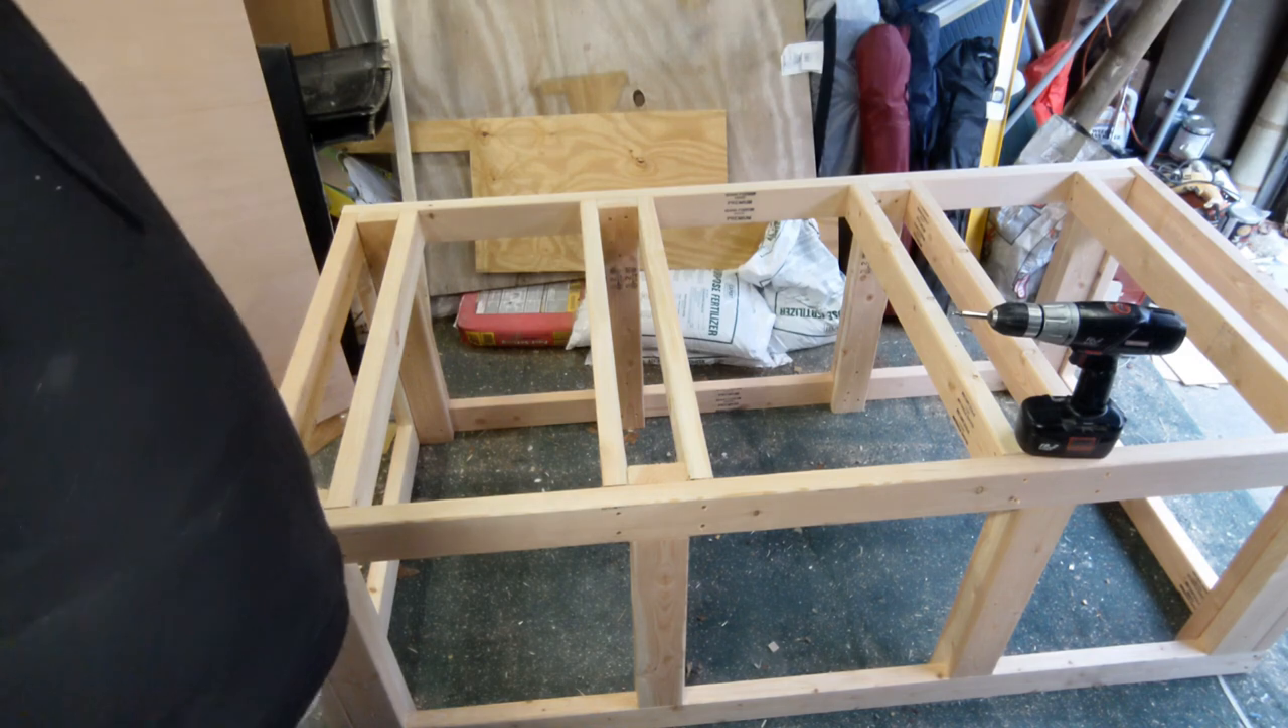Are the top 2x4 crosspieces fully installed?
Yes.